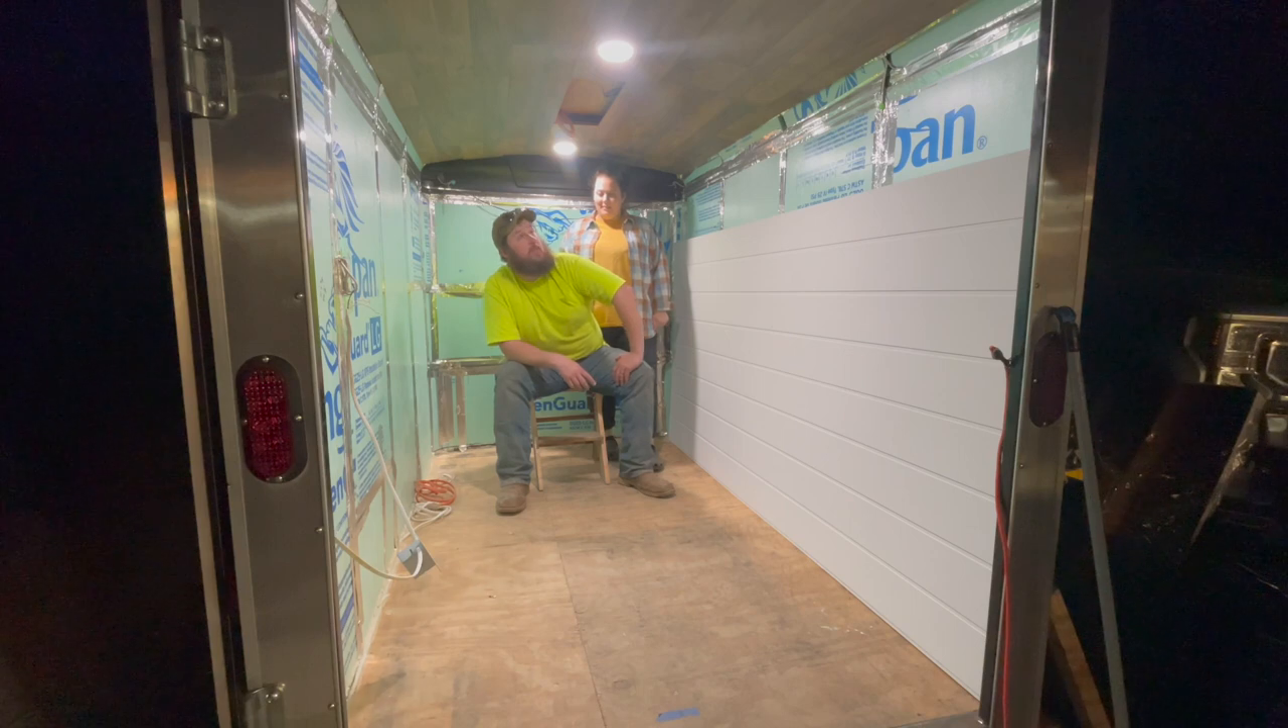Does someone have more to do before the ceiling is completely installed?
No.